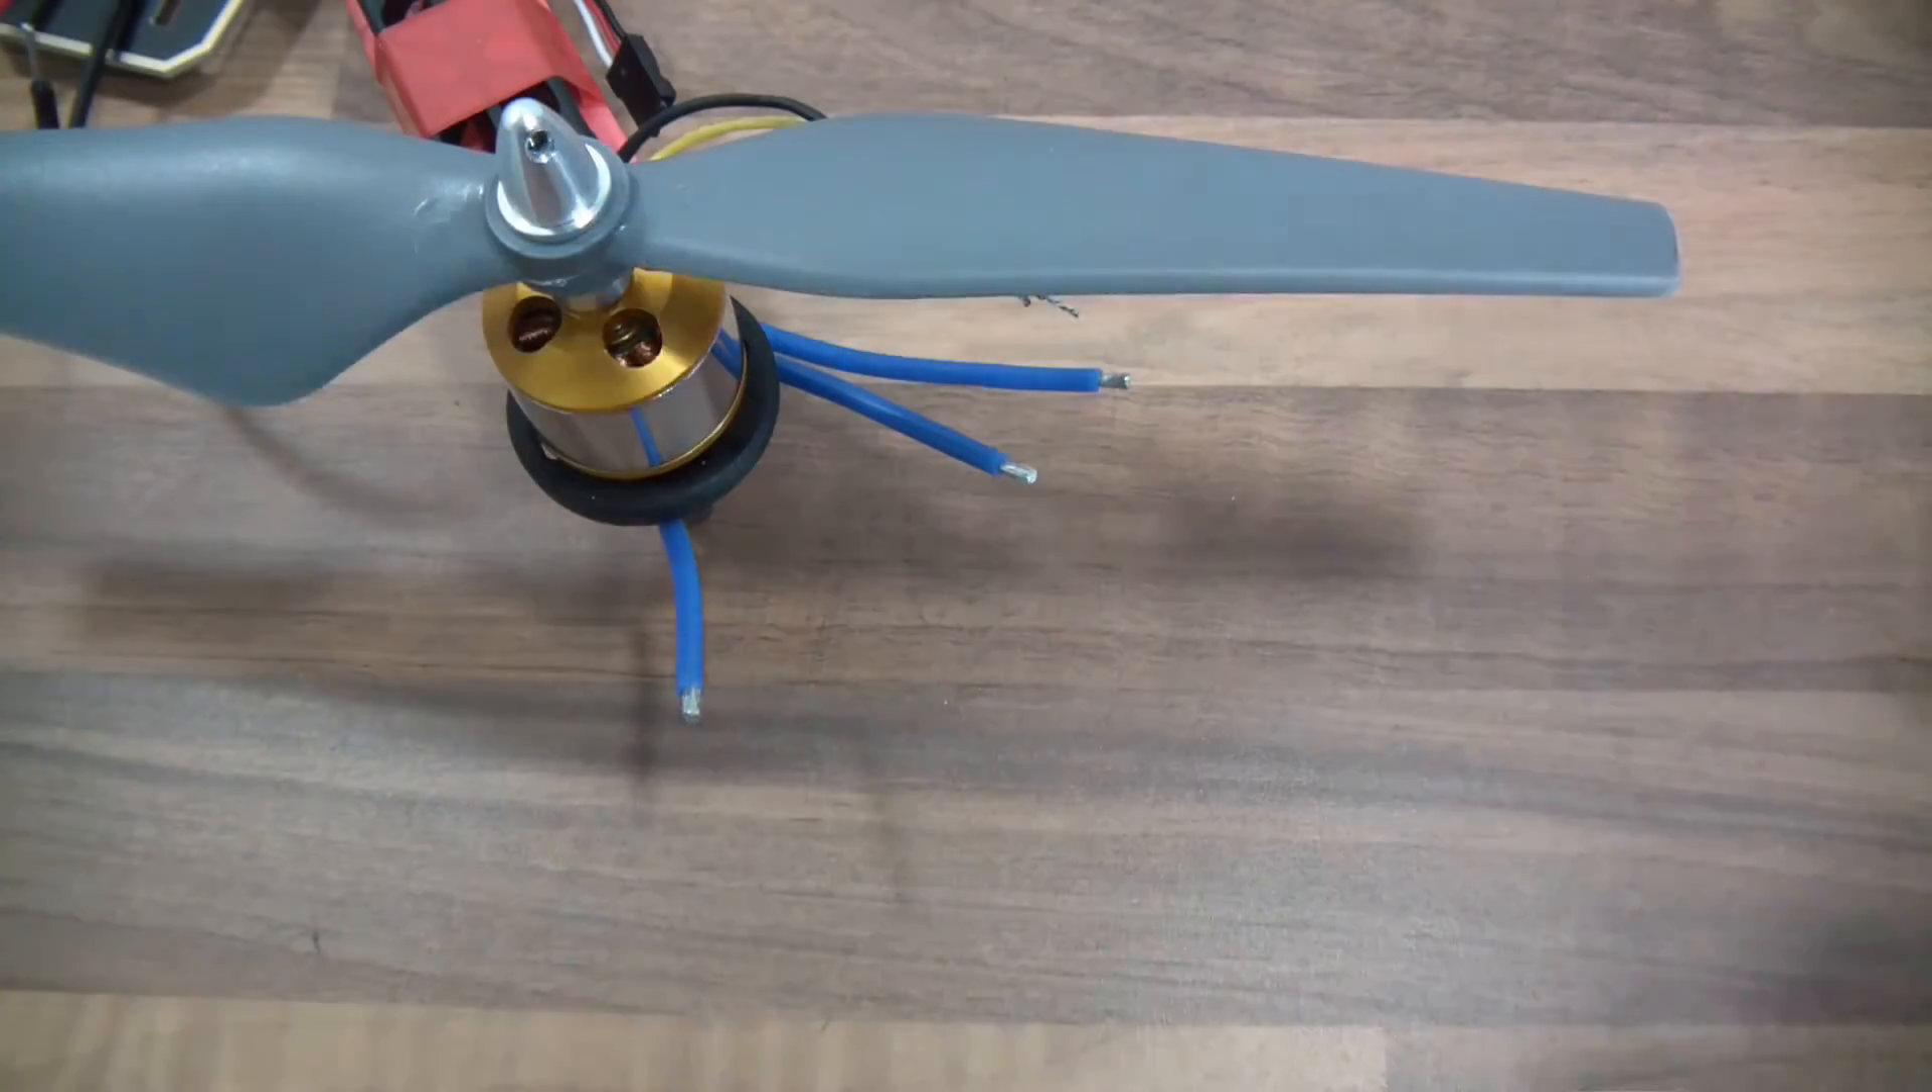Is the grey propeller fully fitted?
Yes.